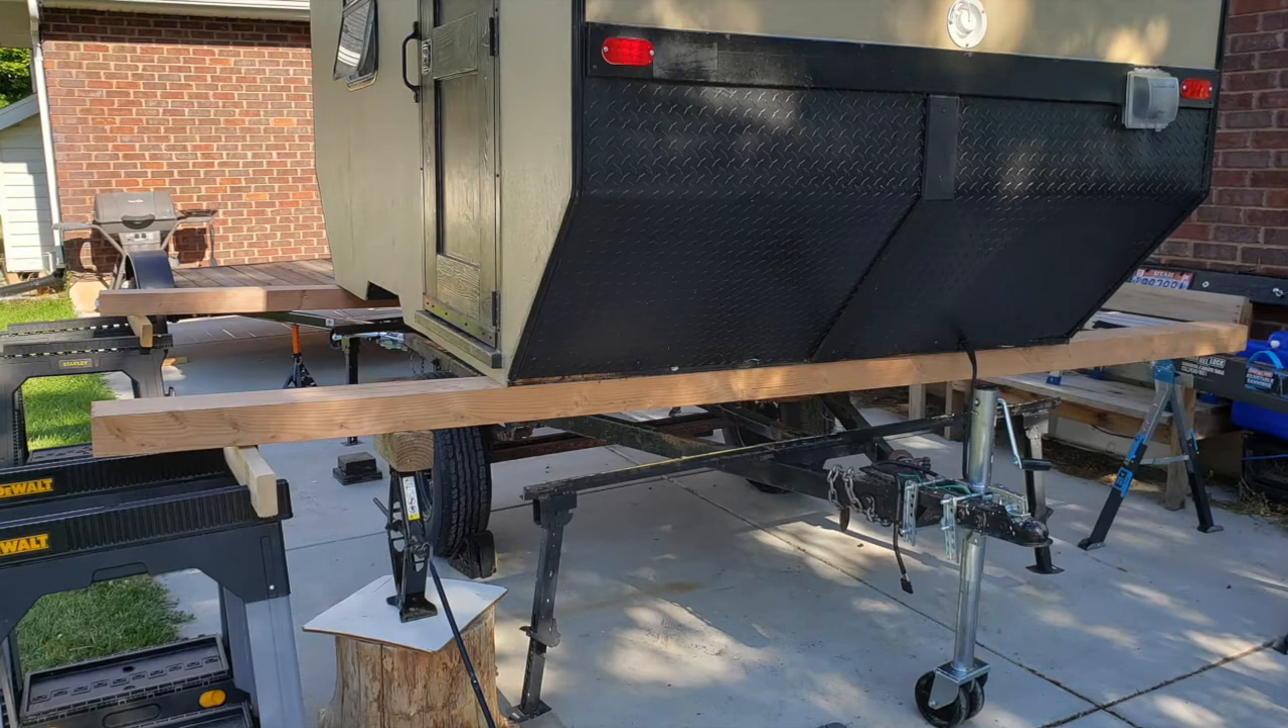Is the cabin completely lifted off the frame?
Yes.